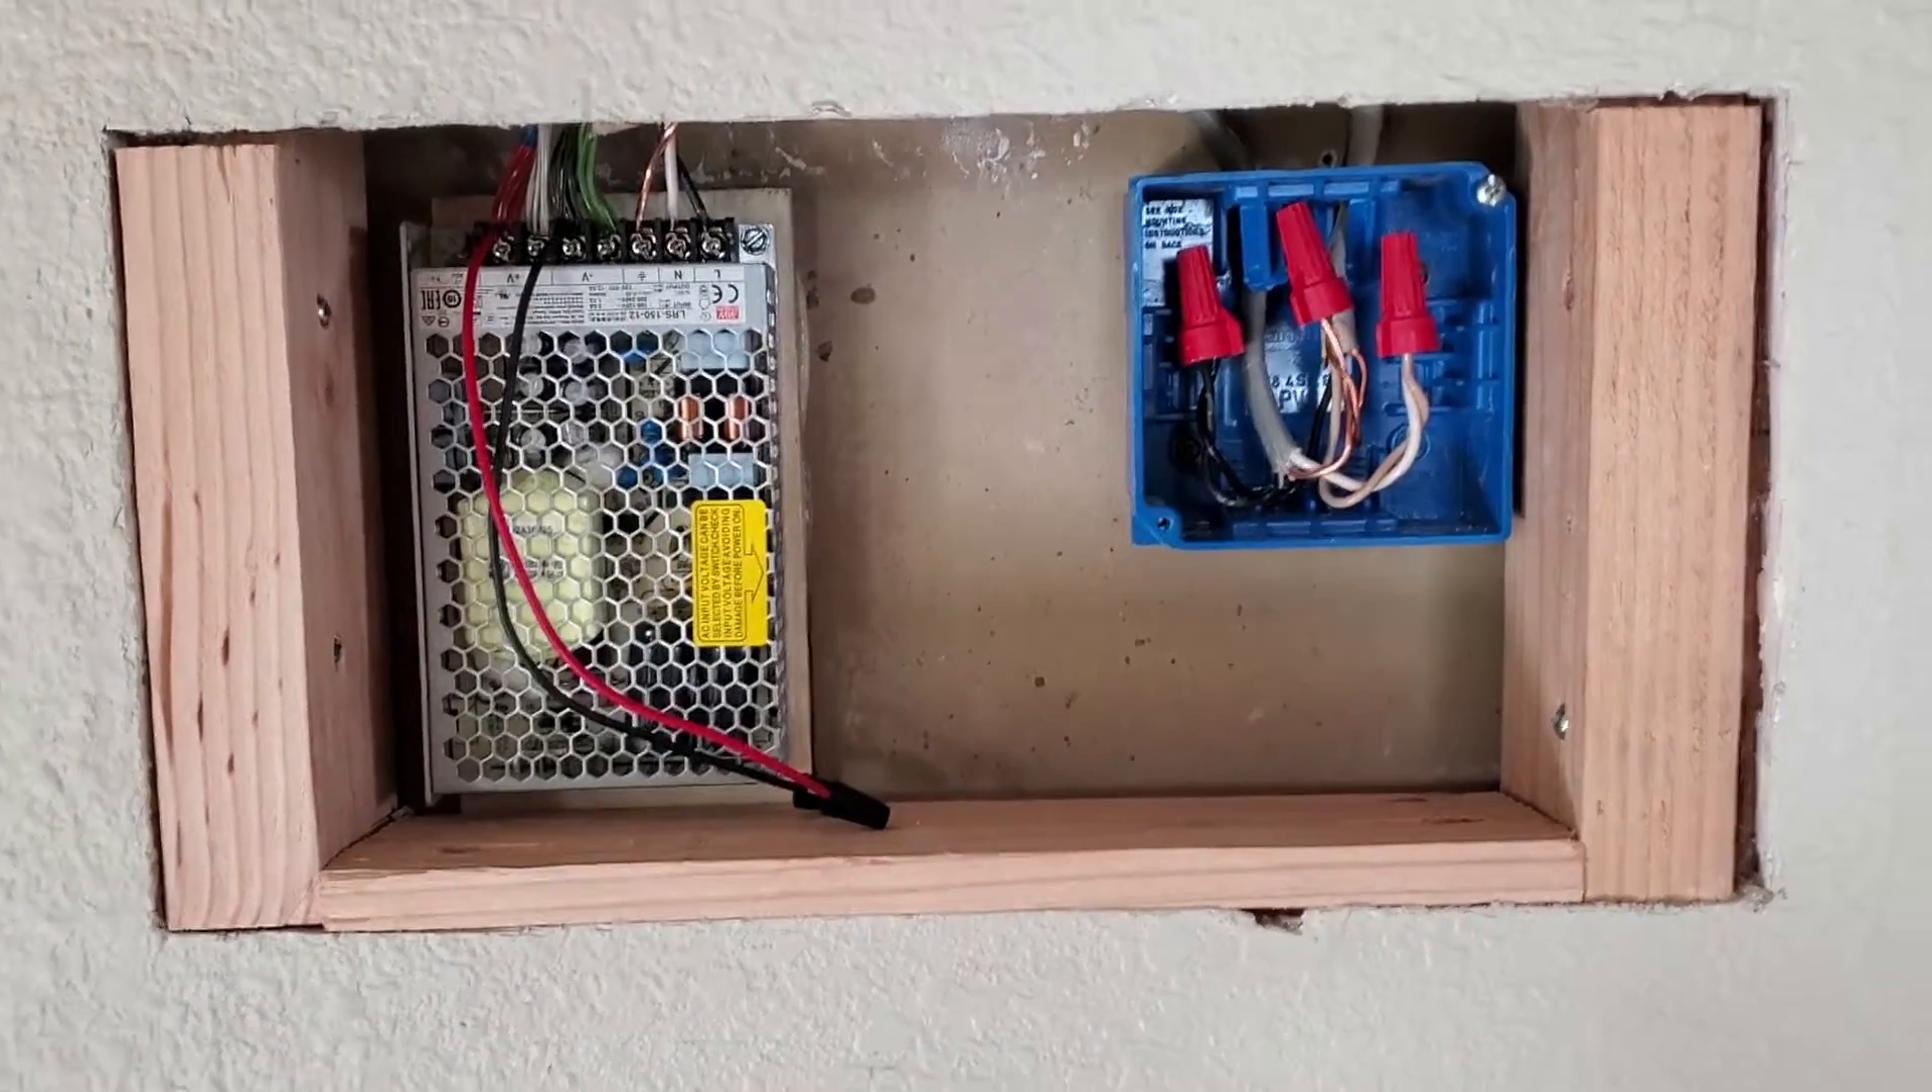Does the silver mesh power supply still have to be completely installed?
No.